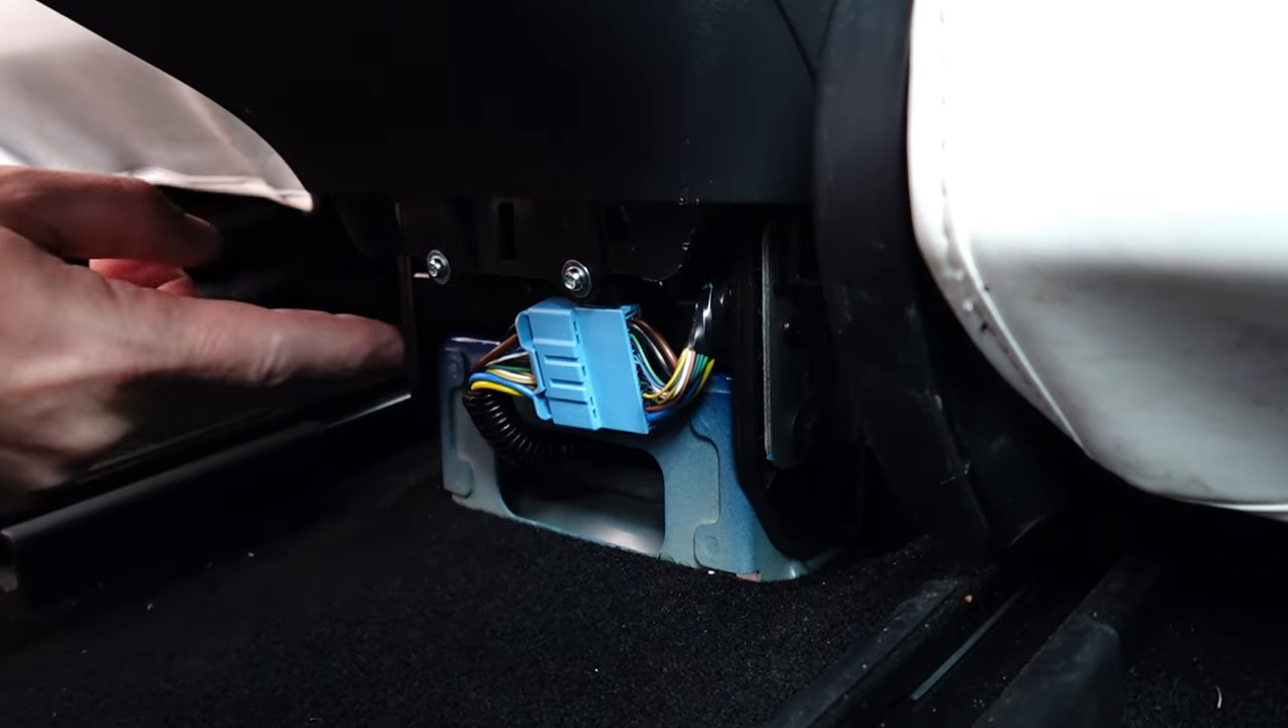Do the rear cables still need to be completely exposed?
No.